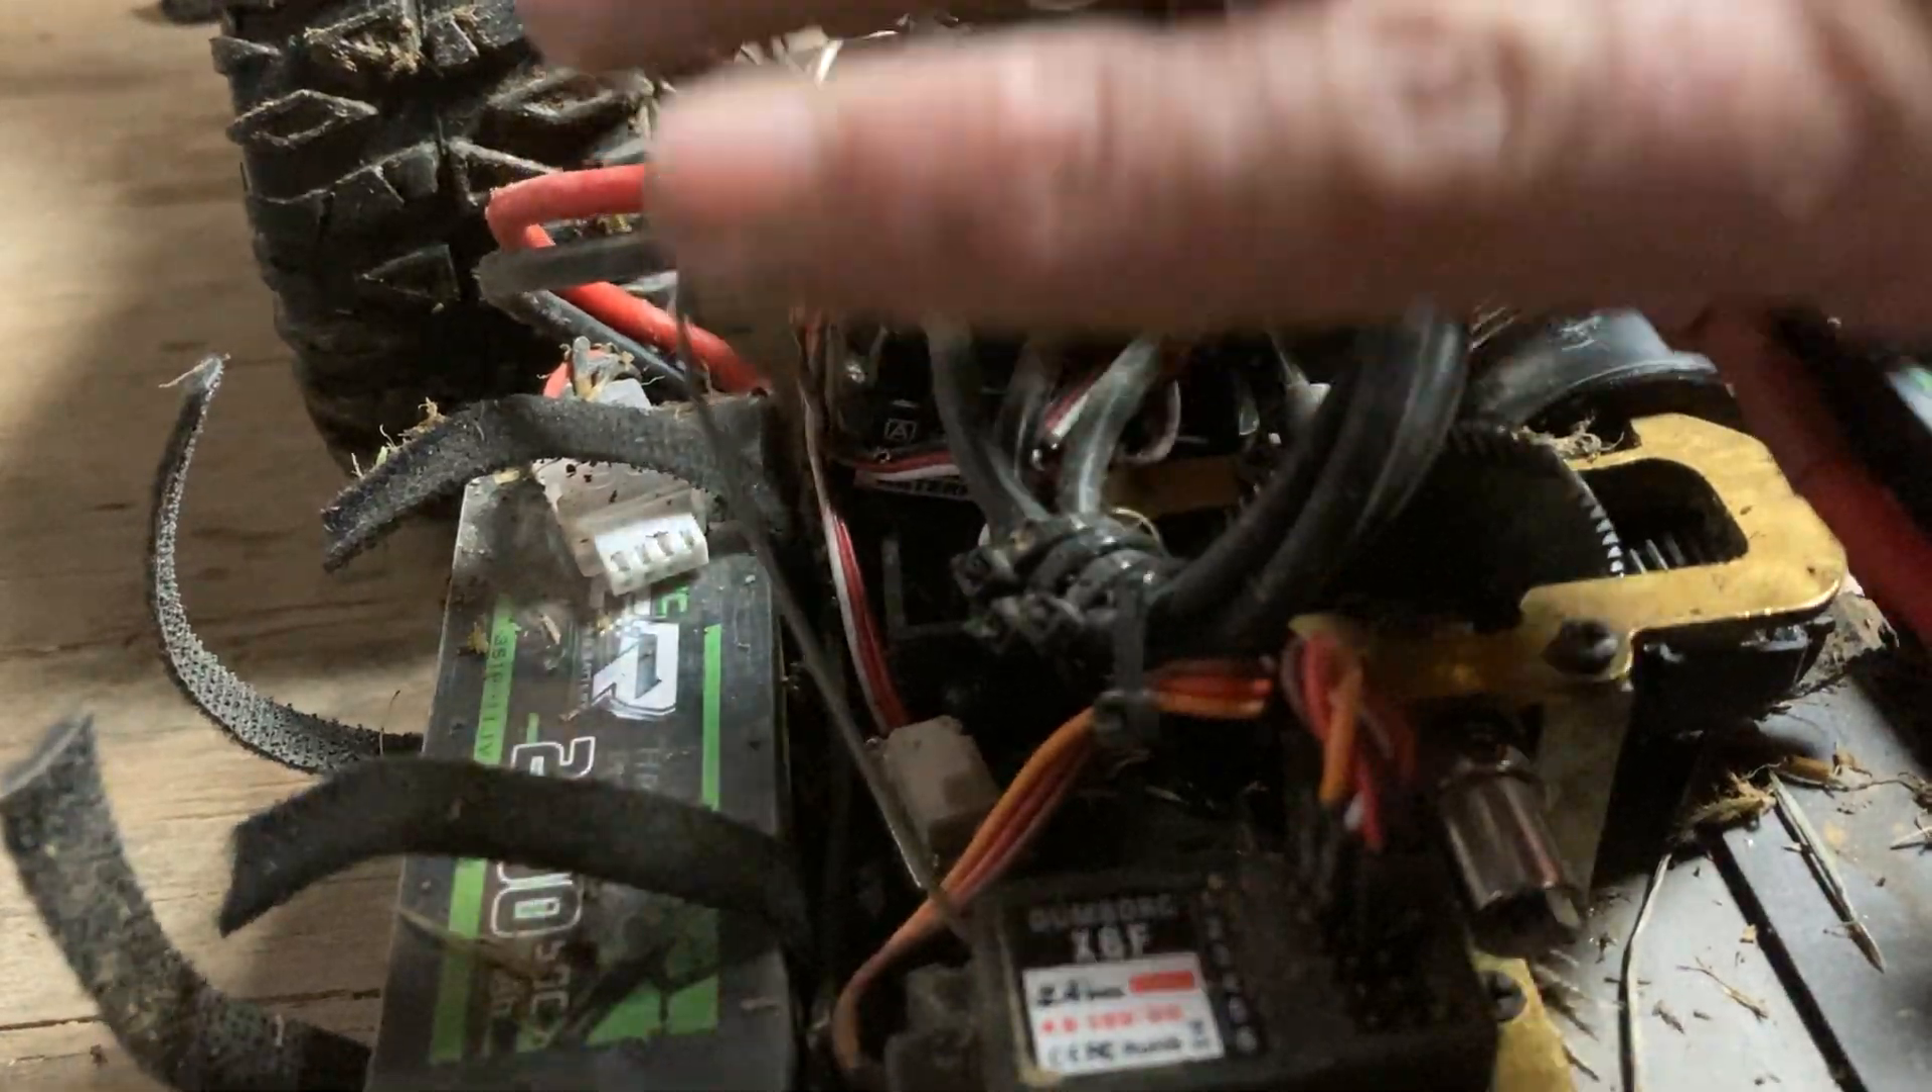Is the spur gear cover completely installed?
No.